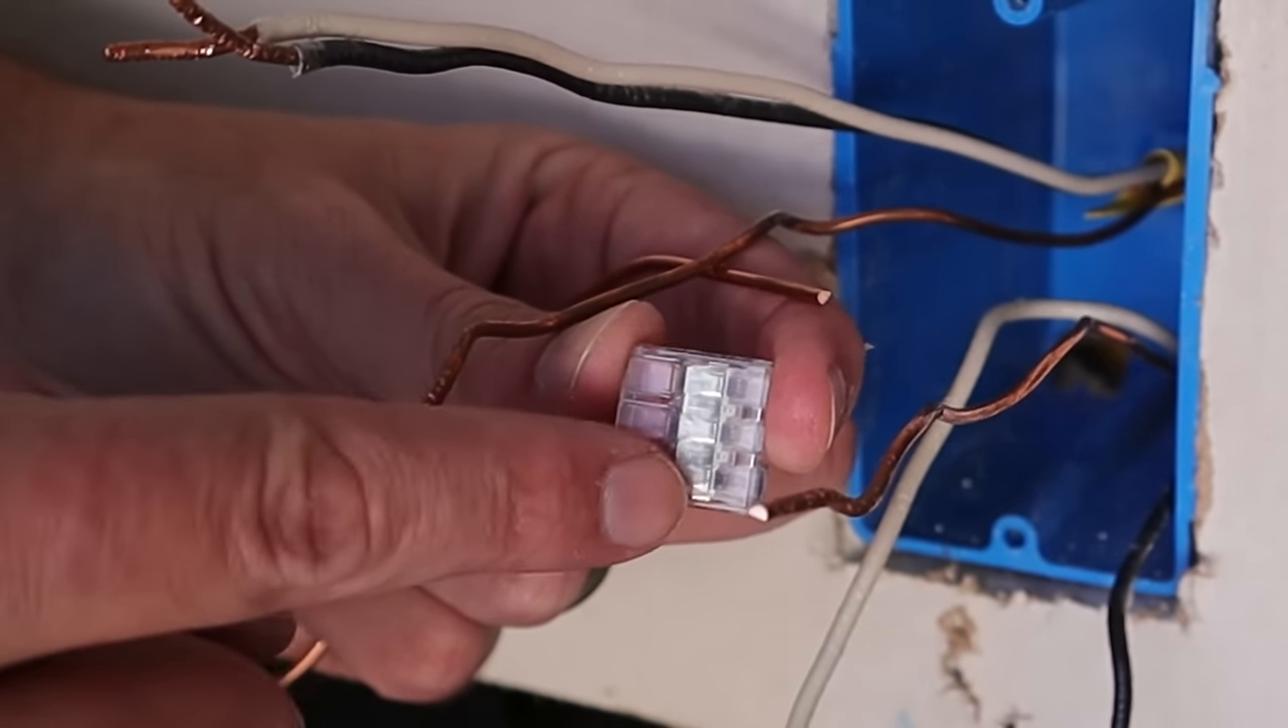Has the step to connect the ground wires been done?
No.